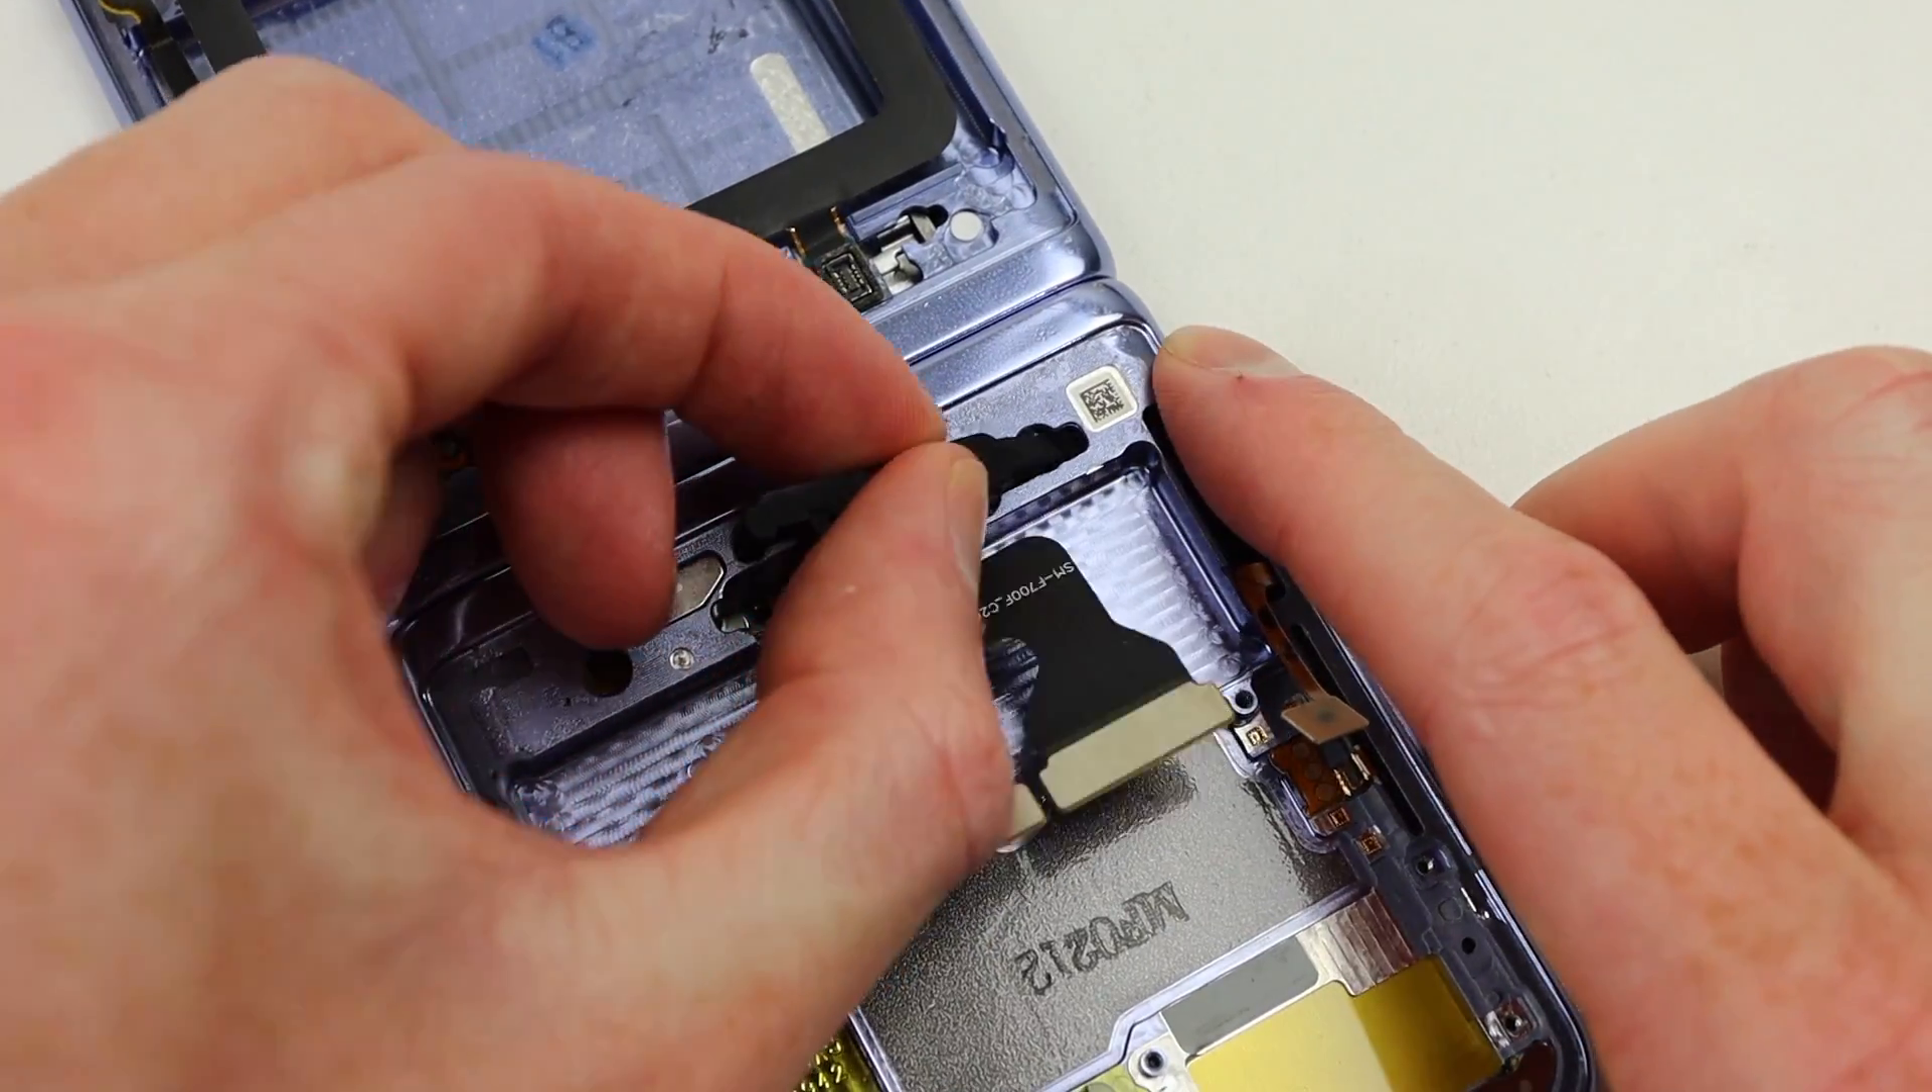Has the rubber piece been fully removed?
No.